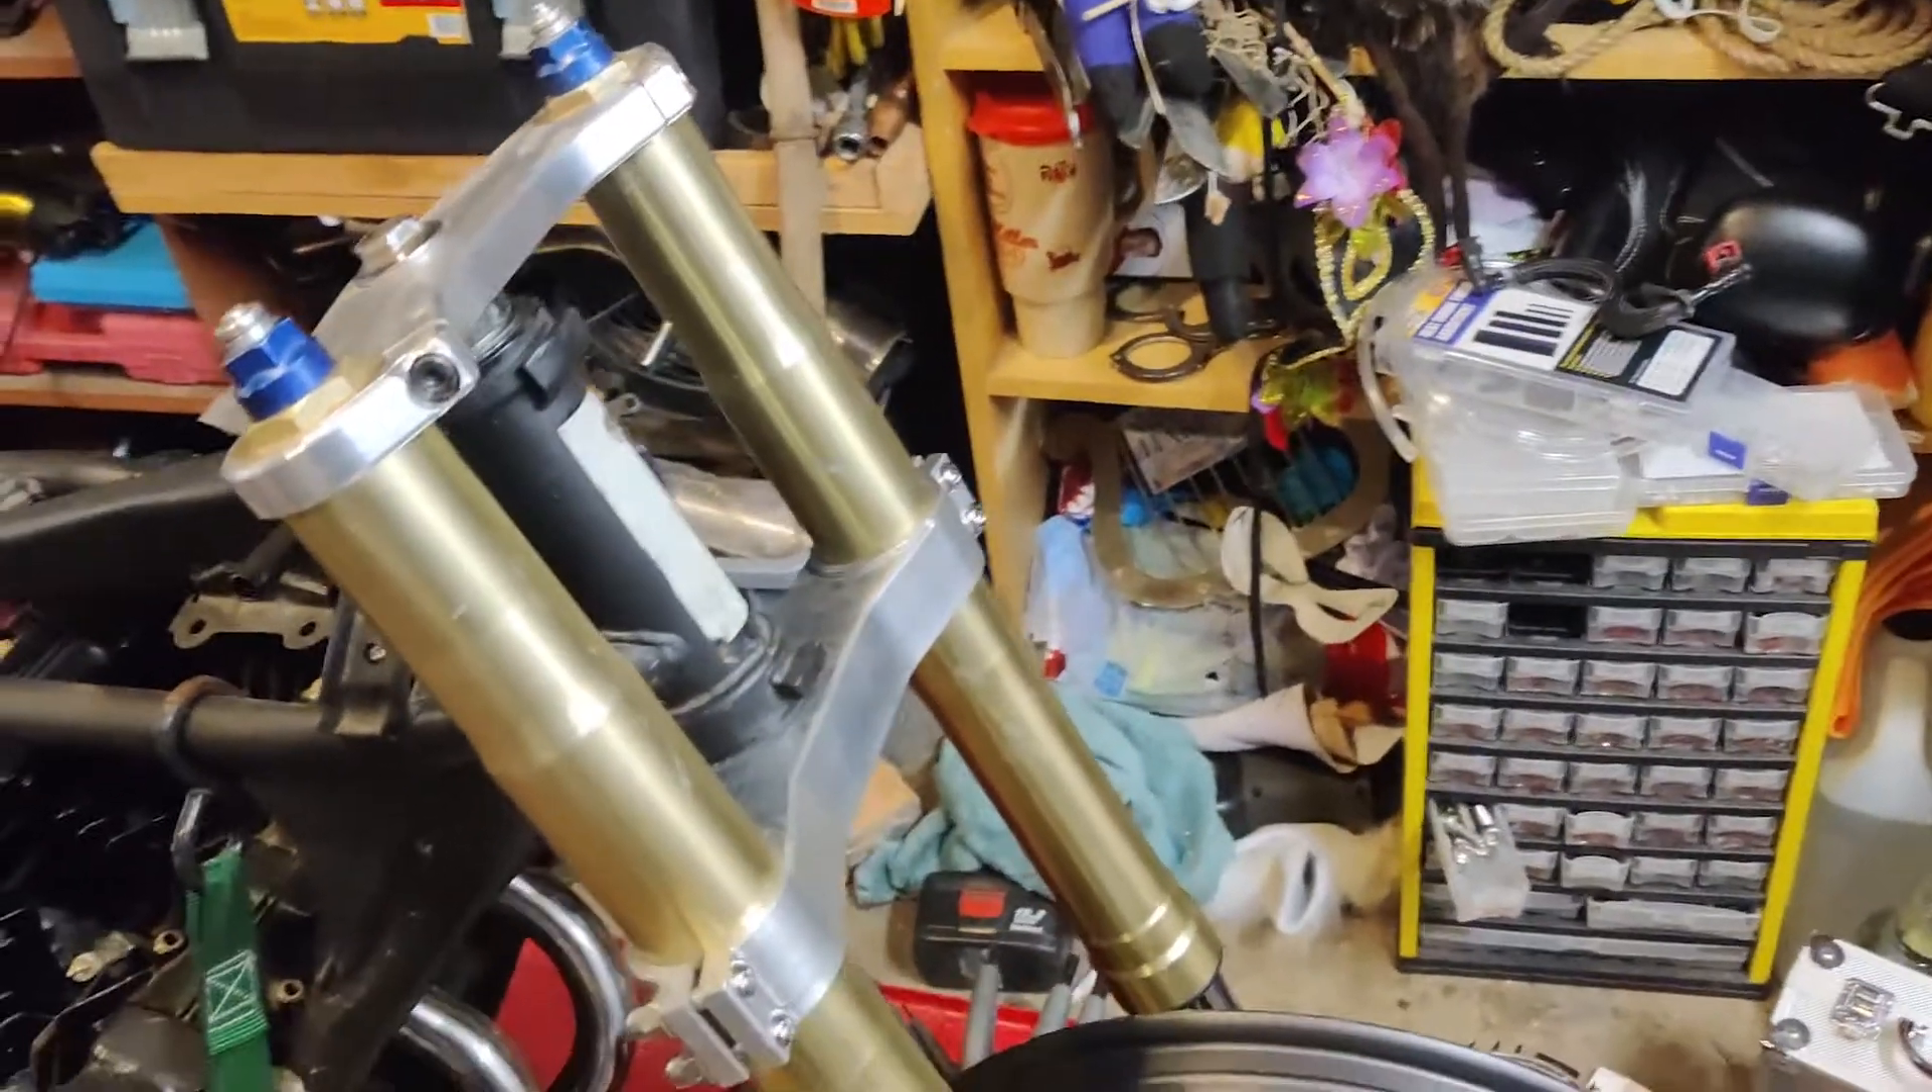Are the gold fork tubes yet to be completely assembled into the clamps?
No.